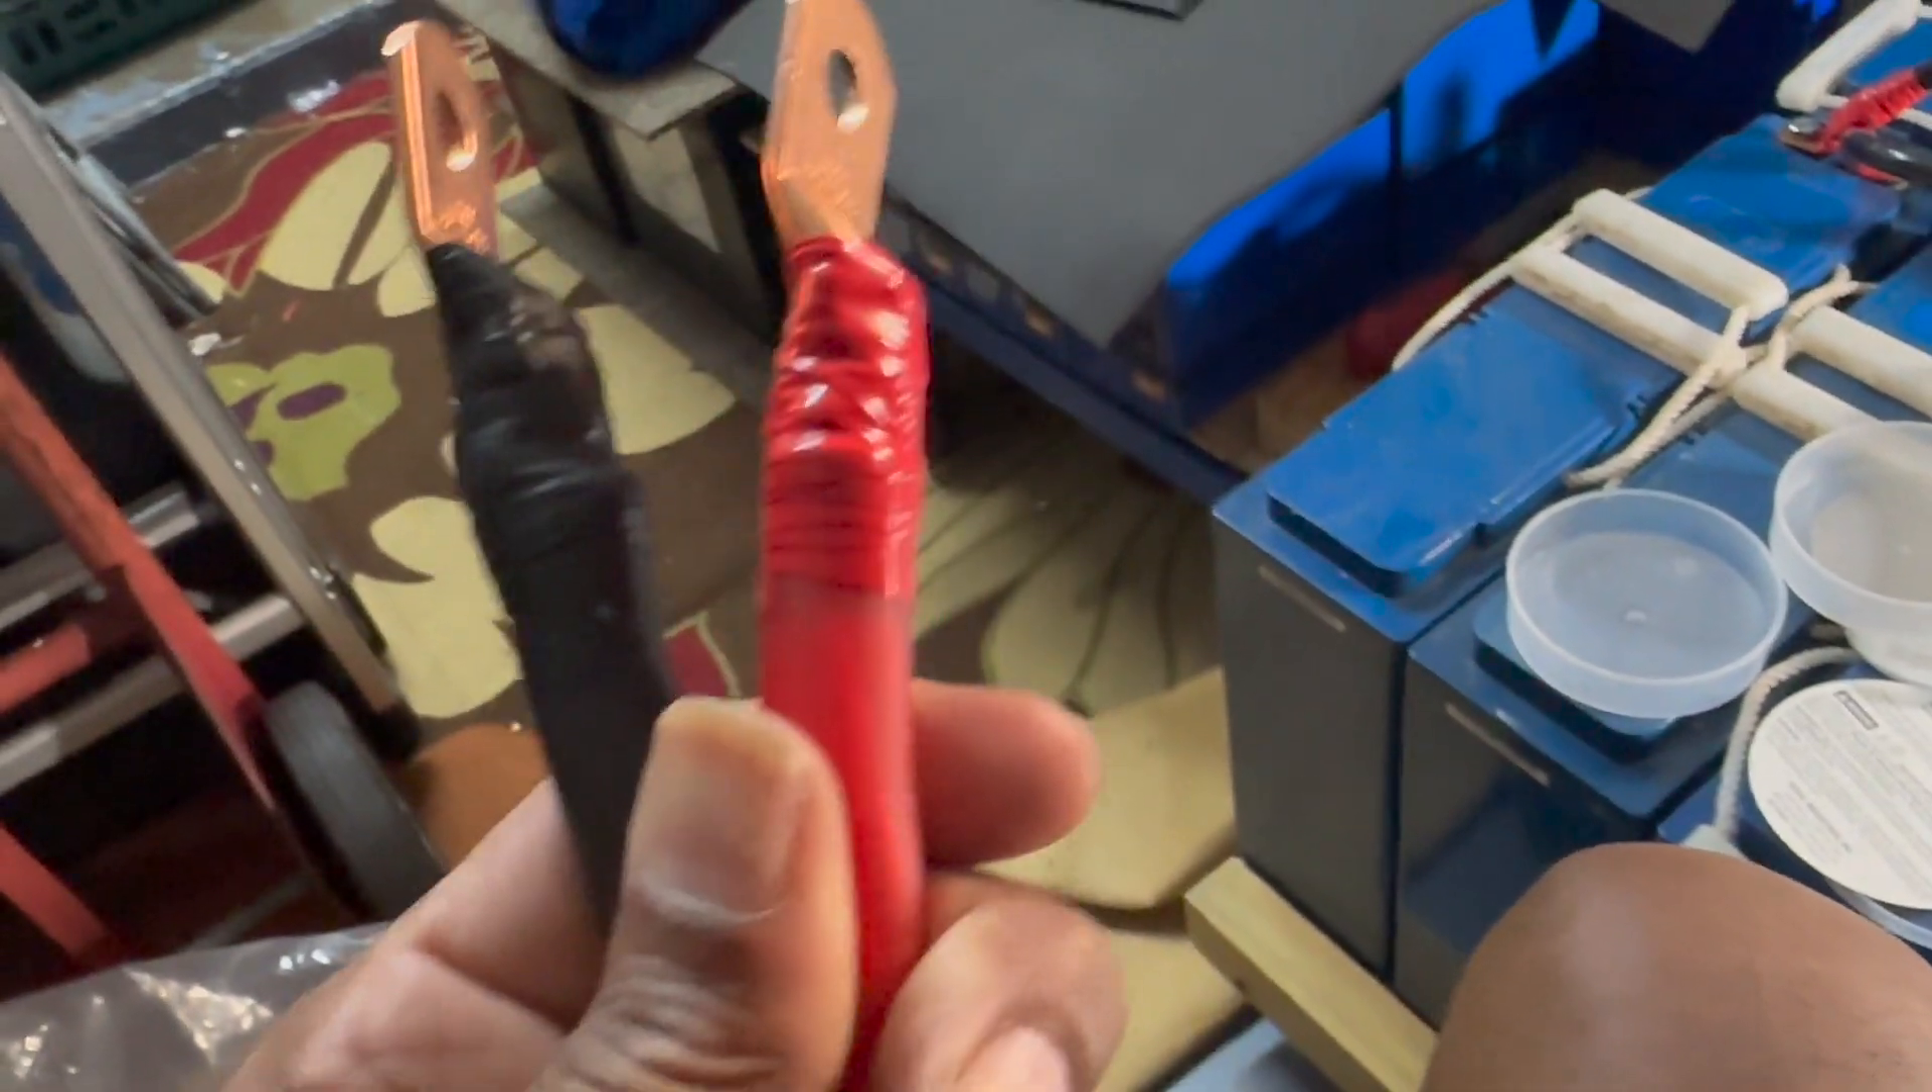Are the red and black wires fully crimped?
Yes.